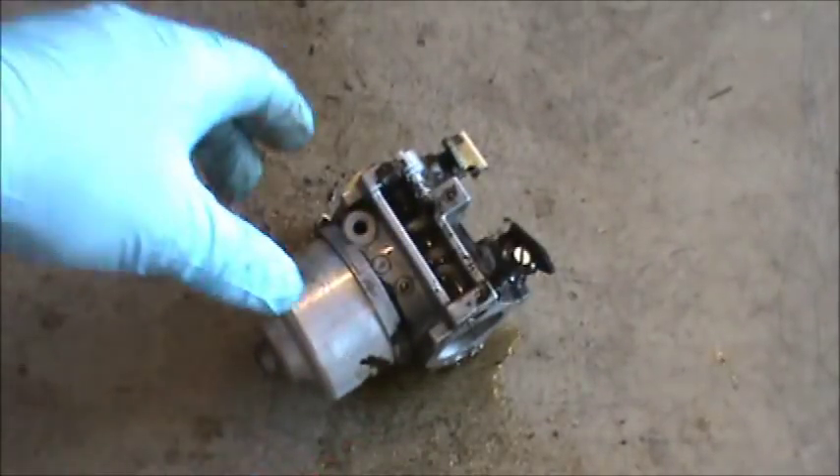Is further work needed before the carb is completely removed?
No.